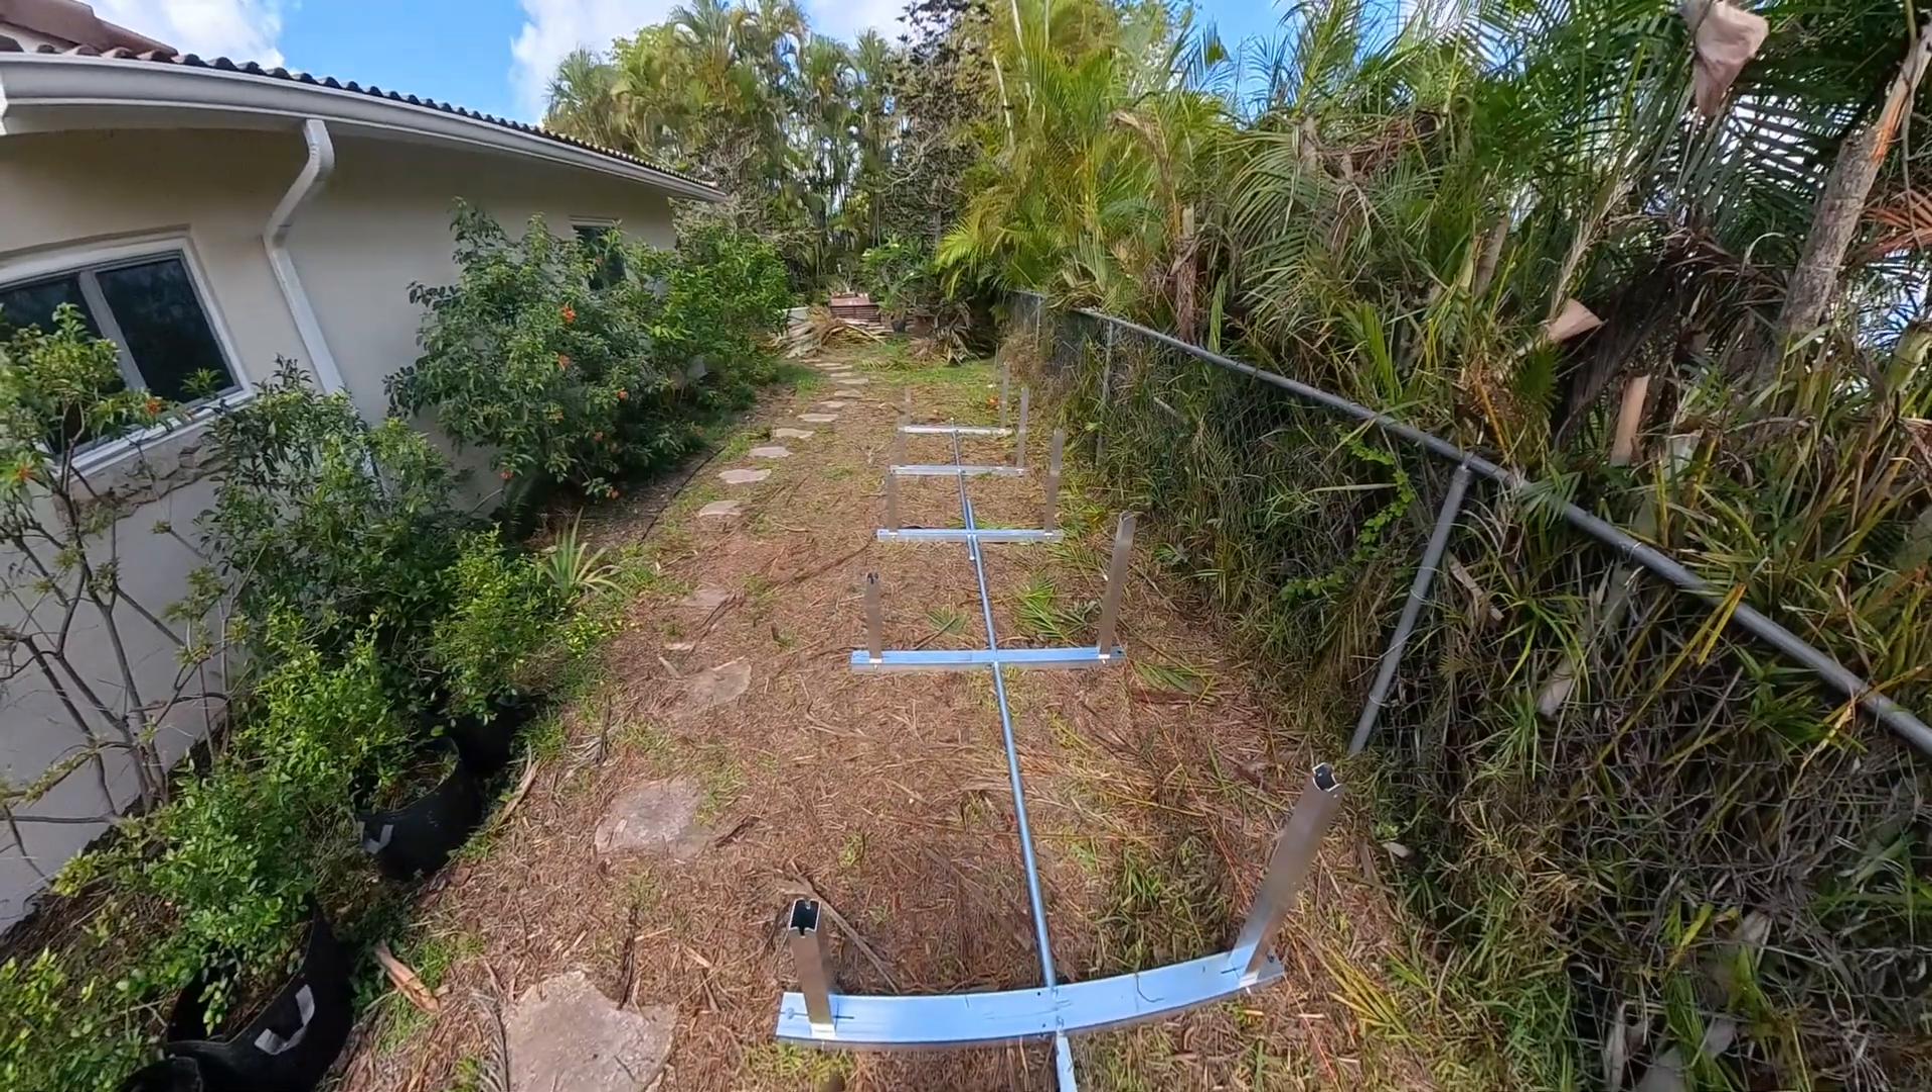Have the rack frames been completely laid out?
Yes.